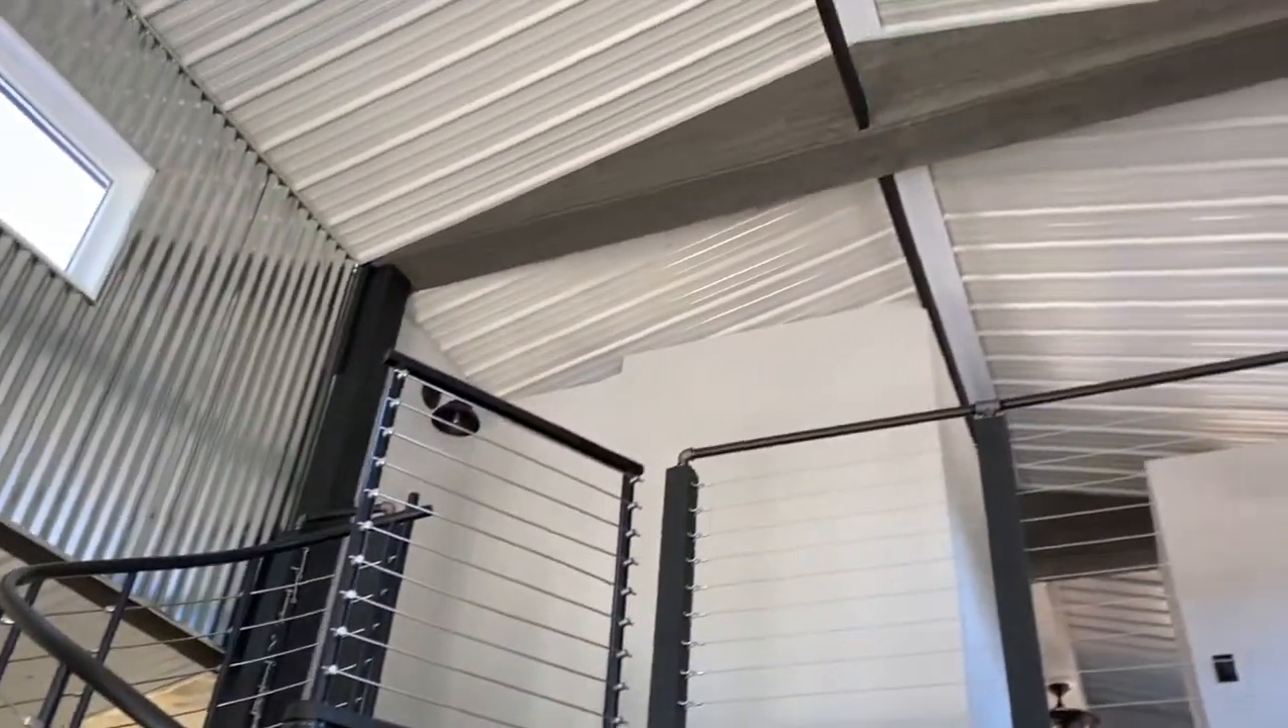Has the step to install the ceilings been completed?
Yes.